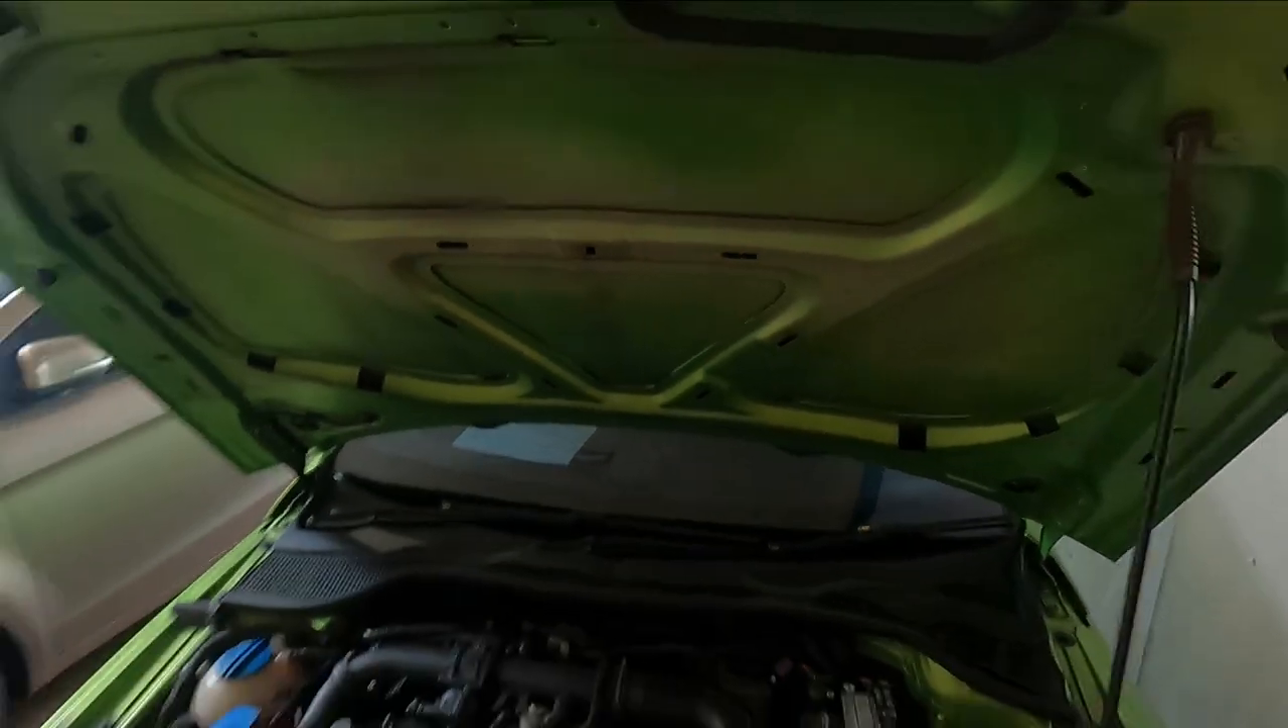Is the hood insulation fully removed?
Yes.